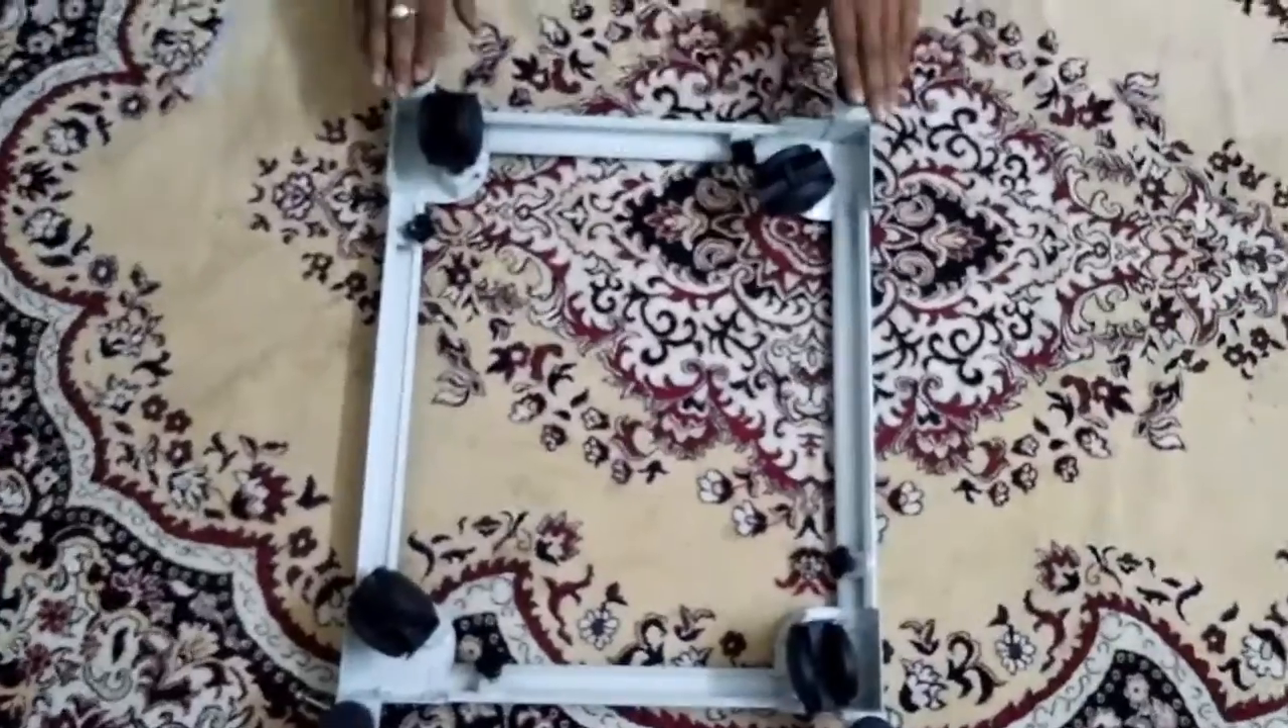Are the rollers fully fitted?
Yes.